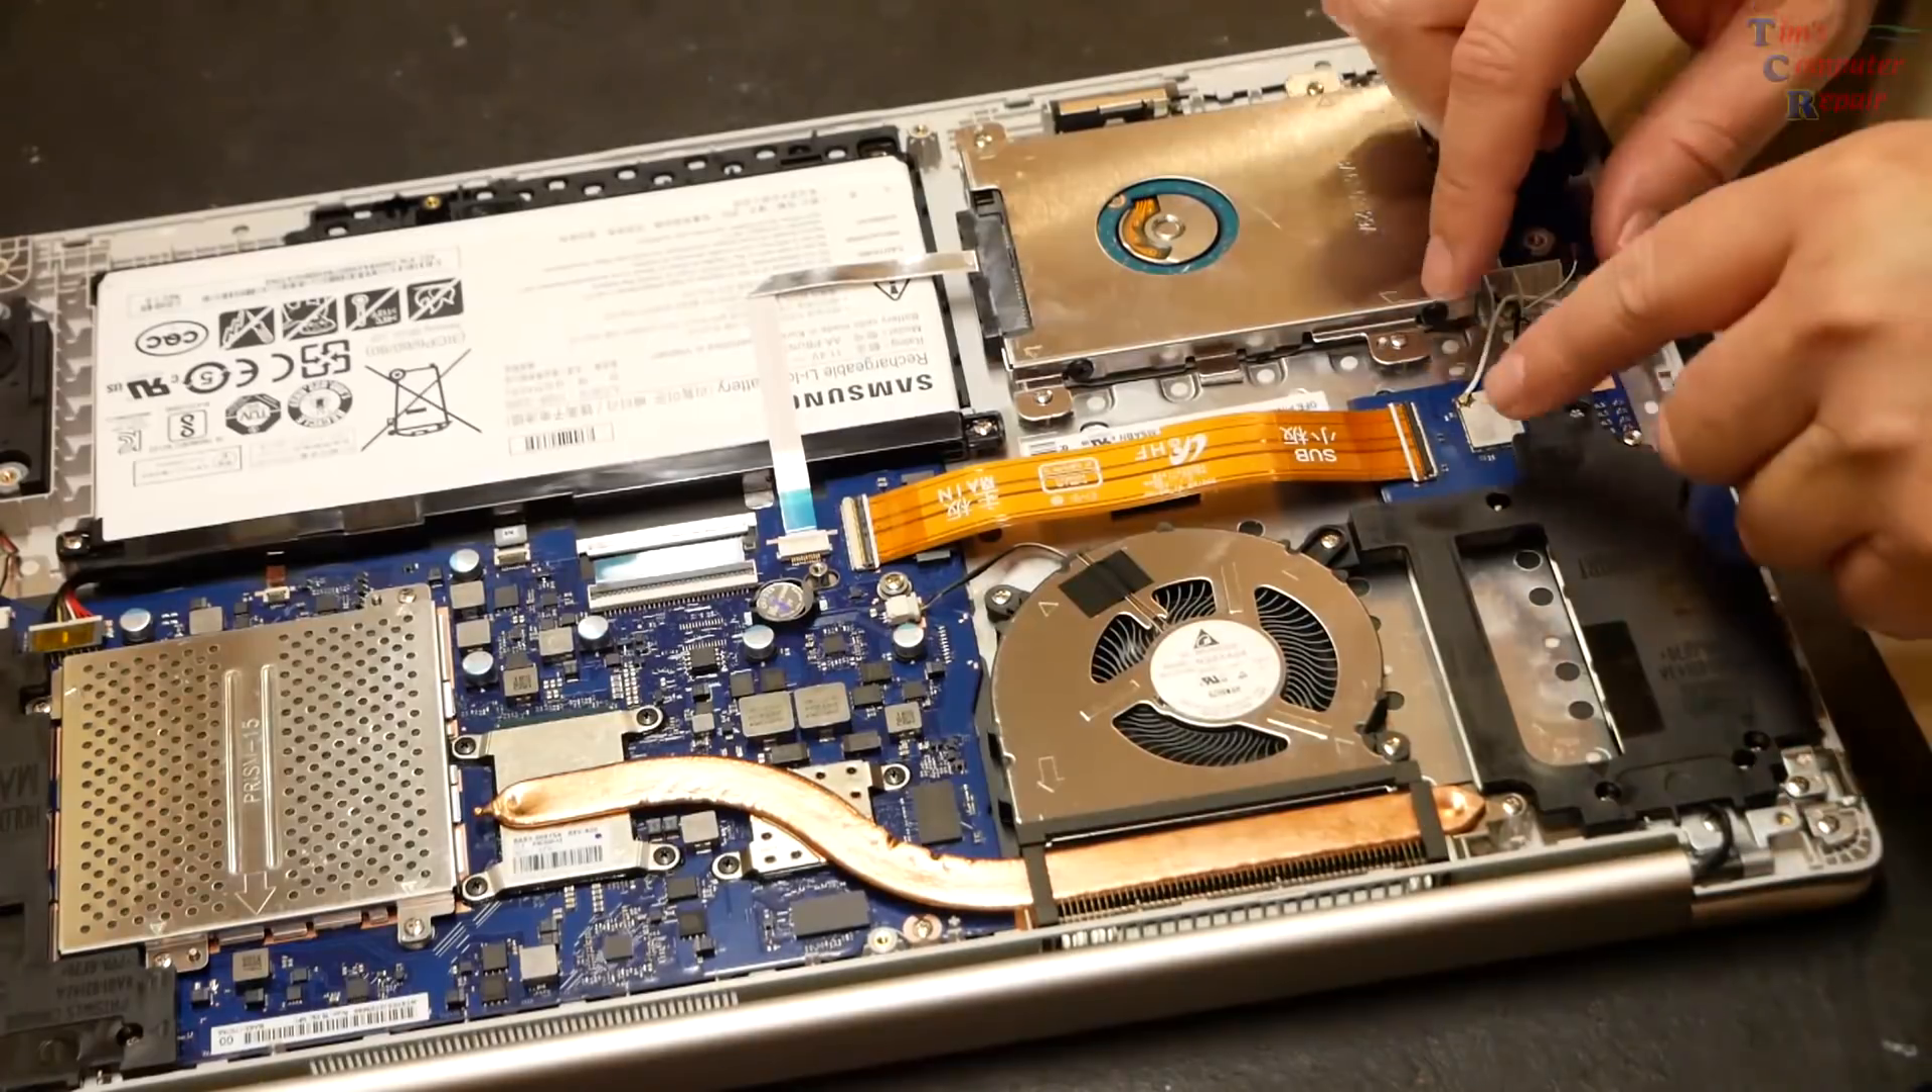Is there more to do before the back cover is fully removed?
No.